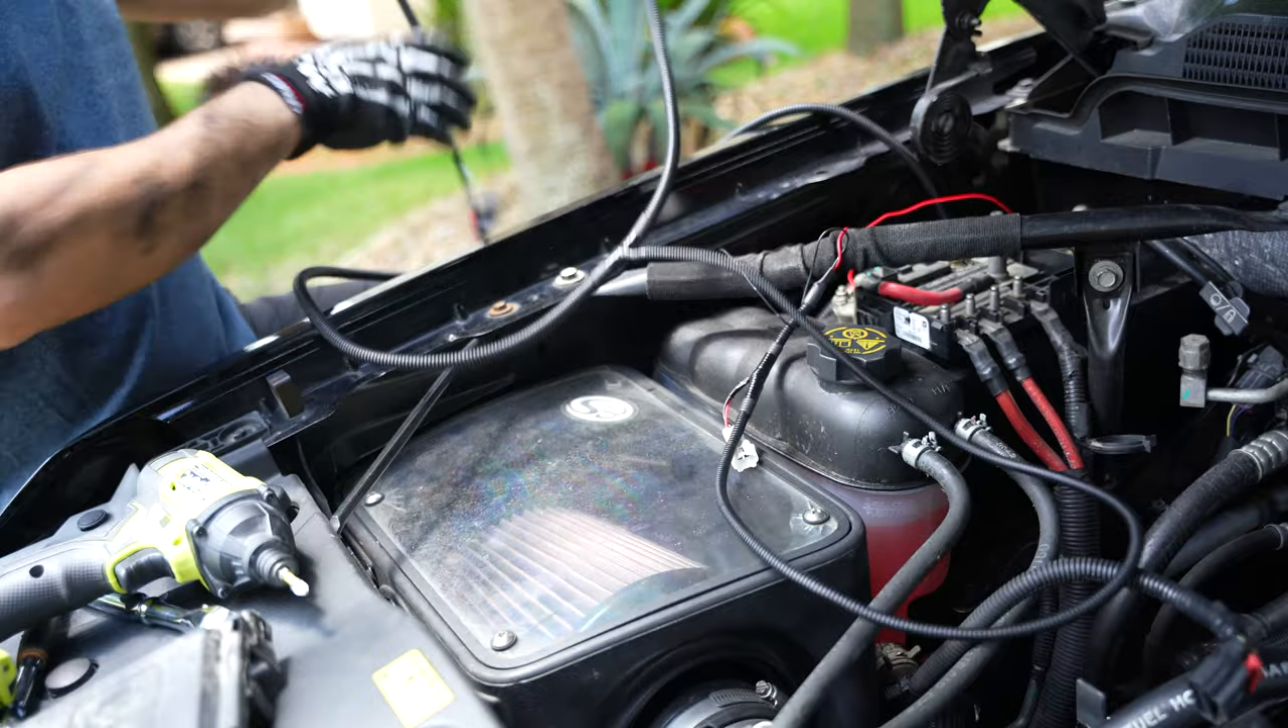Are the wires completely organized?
No.